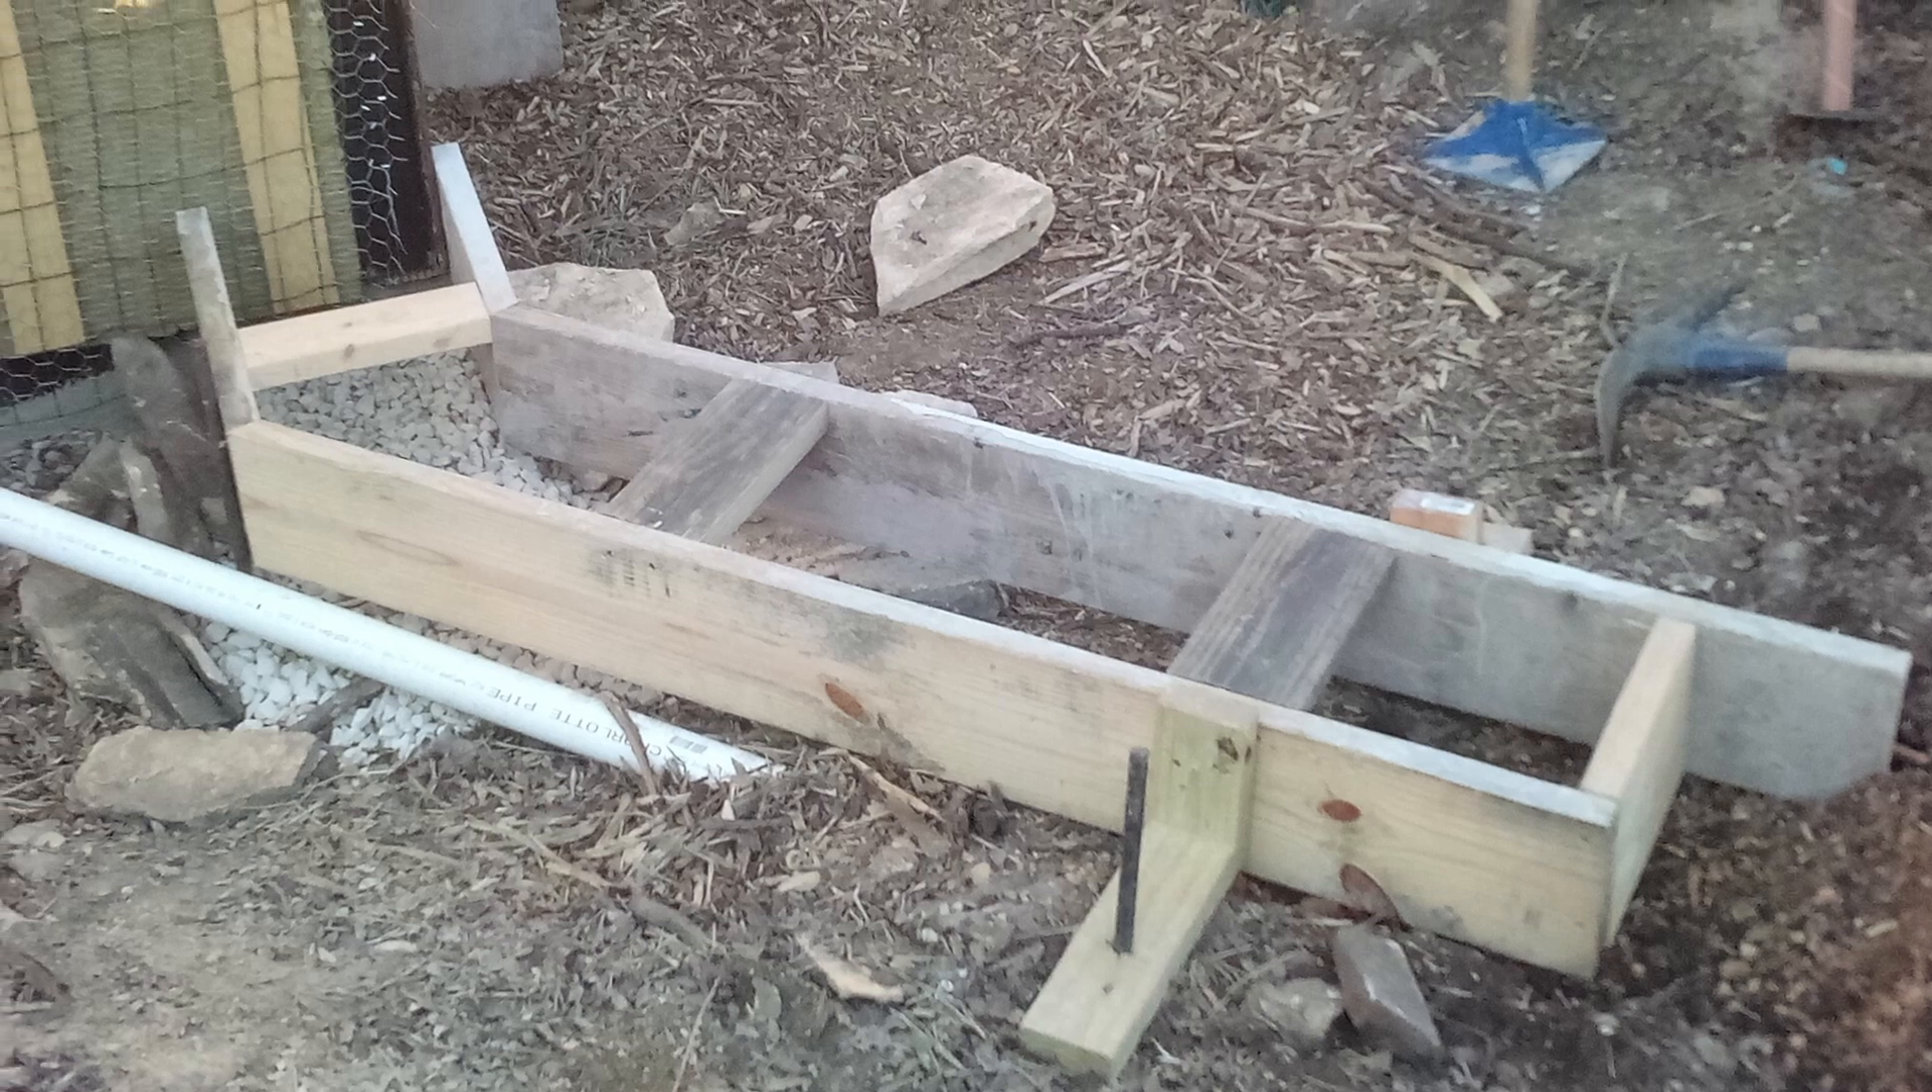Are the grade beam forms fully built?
Yes.